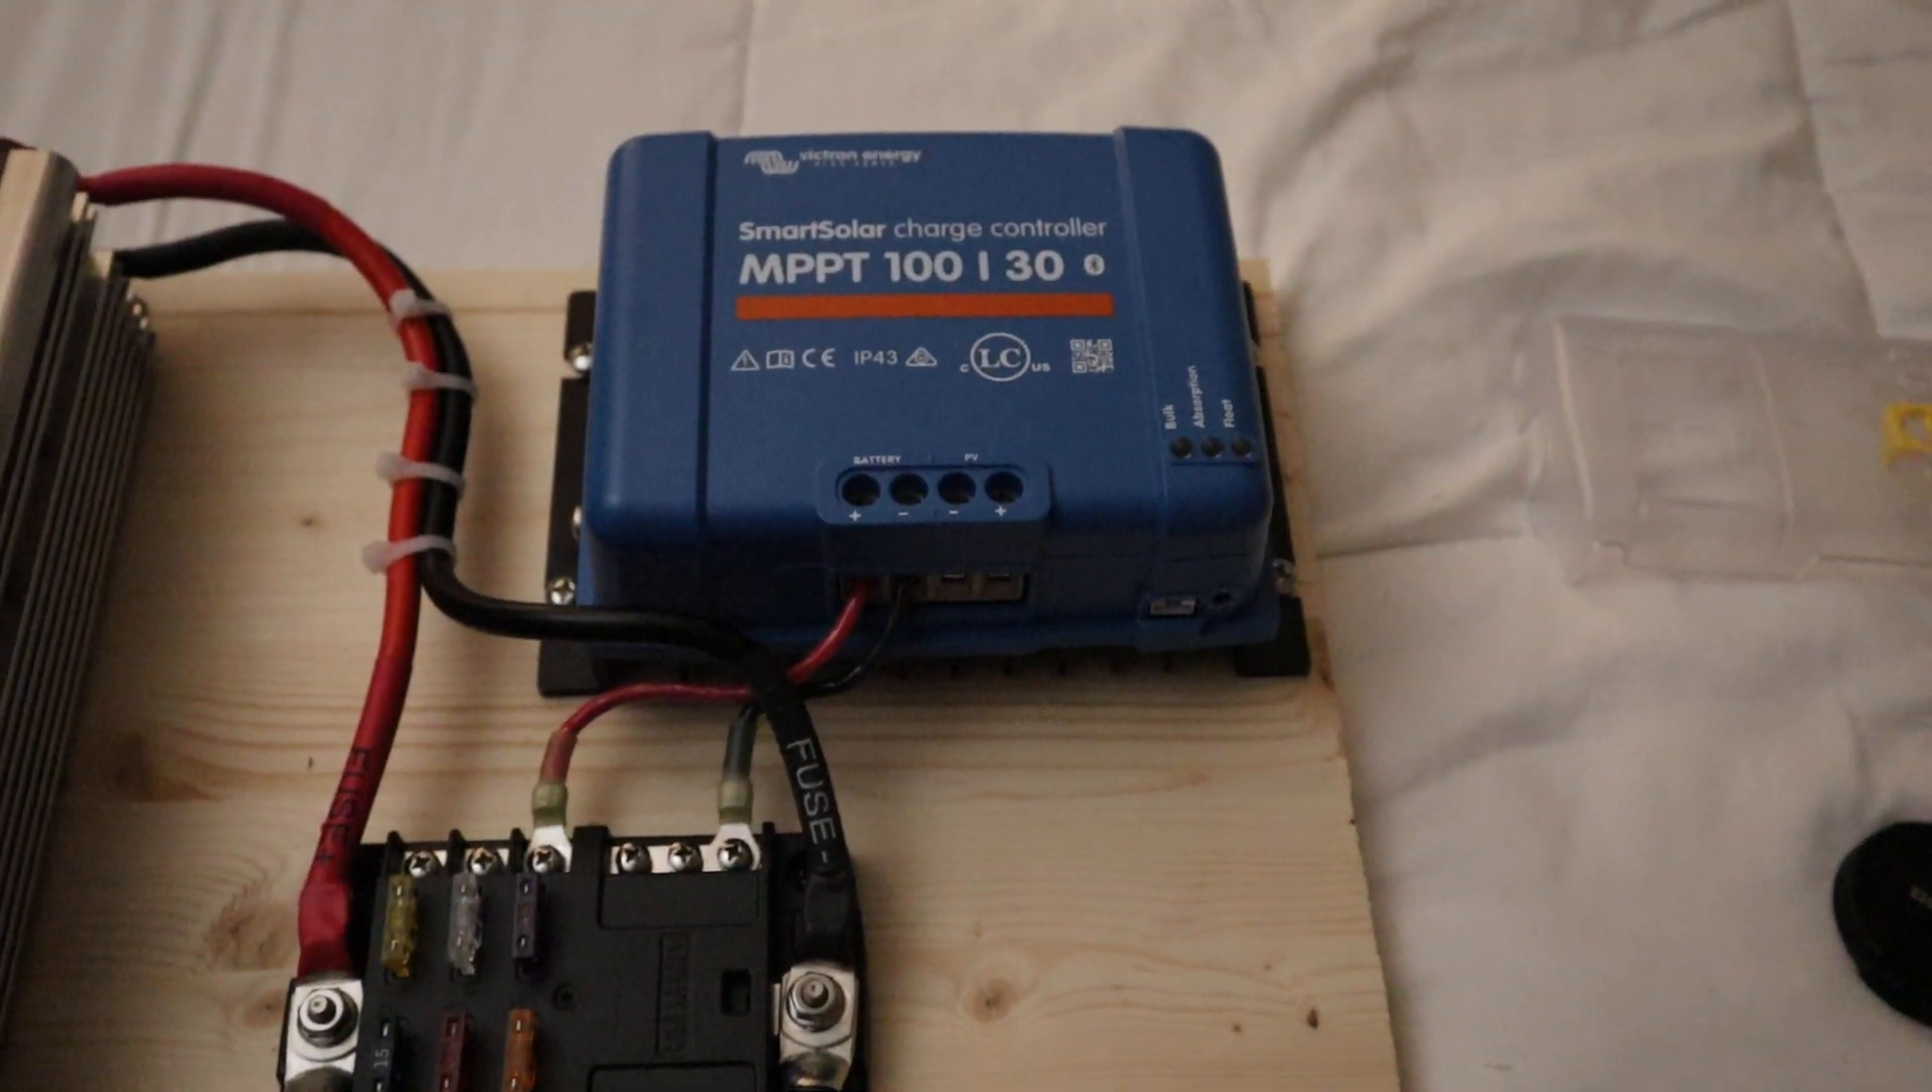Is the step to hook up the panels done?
No.